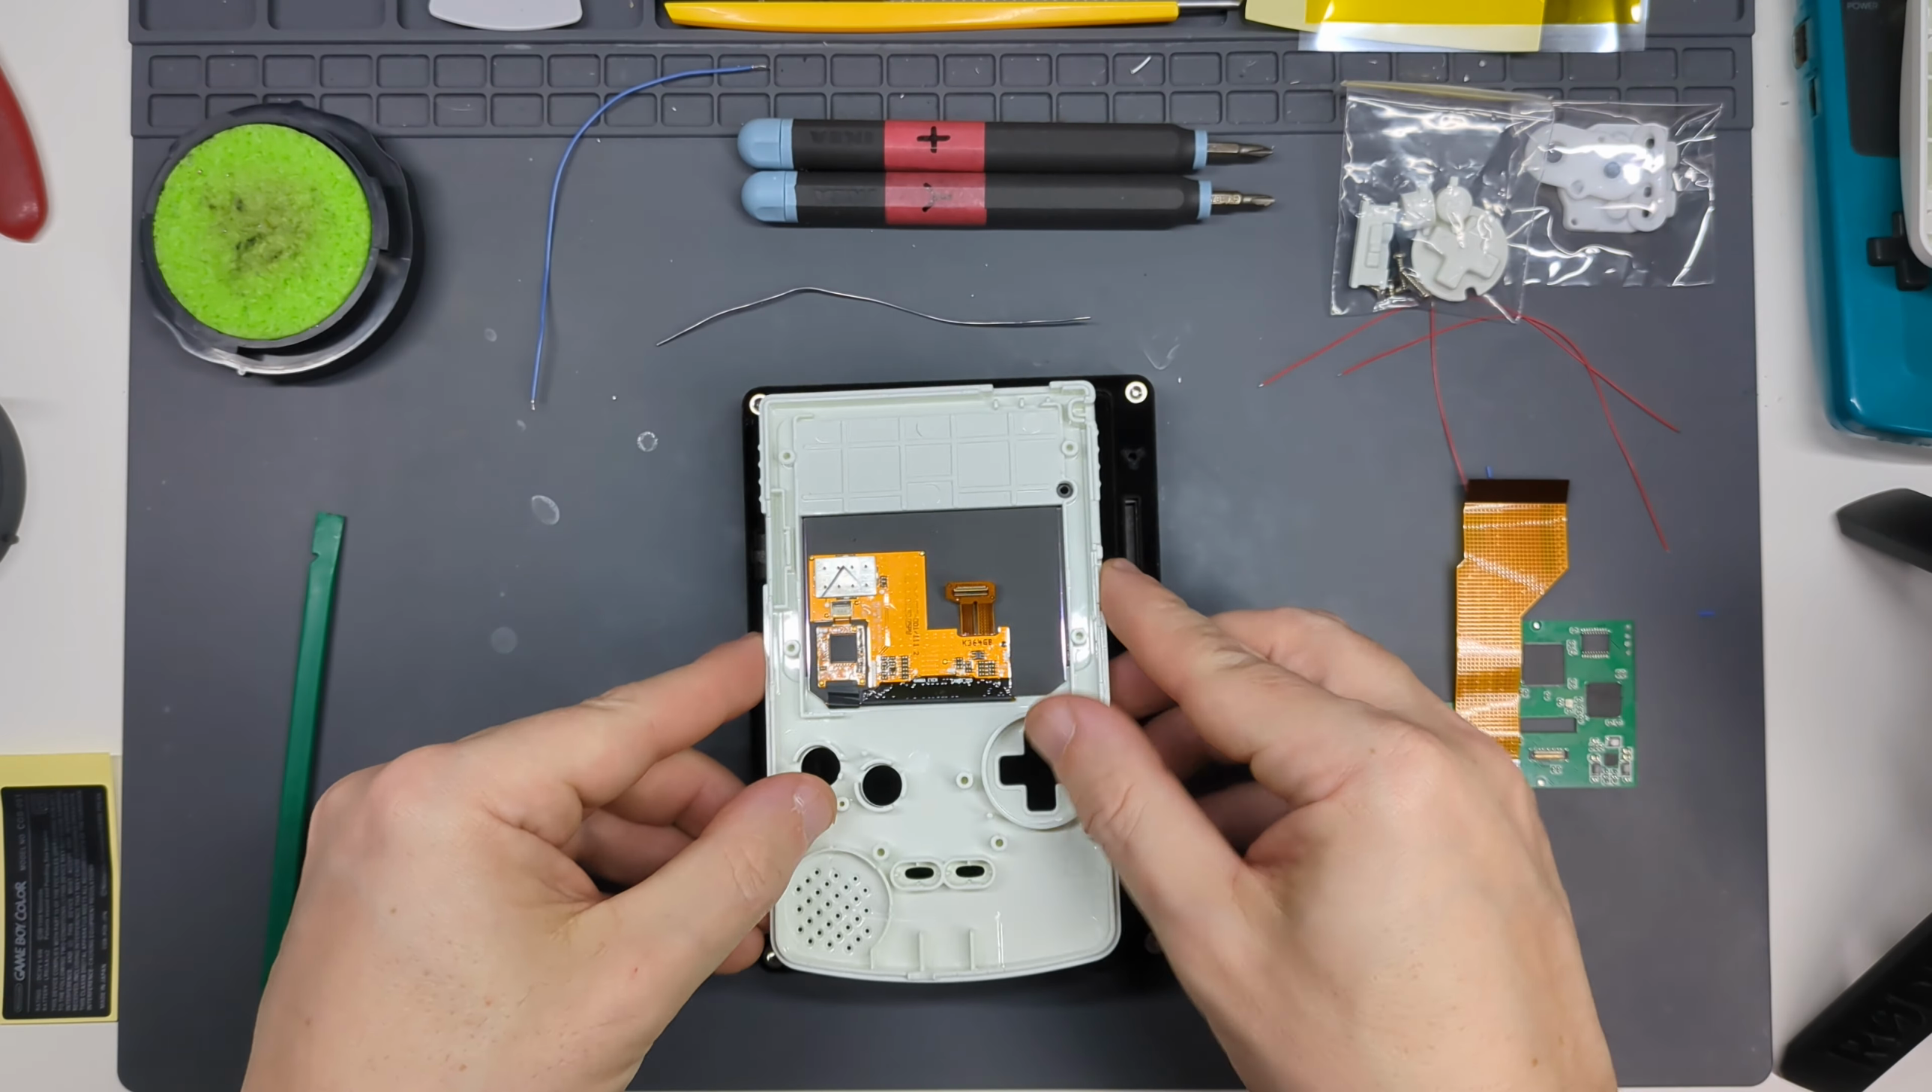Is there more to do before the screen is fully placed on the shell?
No.